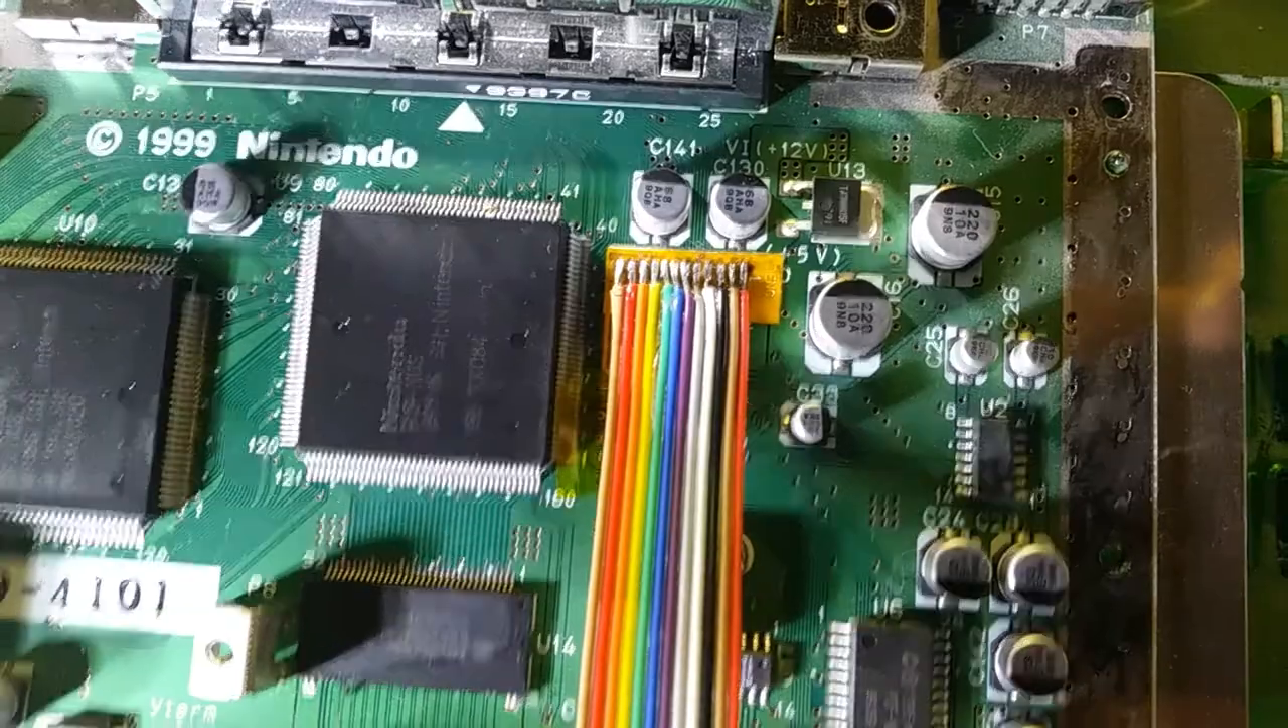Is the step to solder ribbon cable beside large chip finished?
Yes.